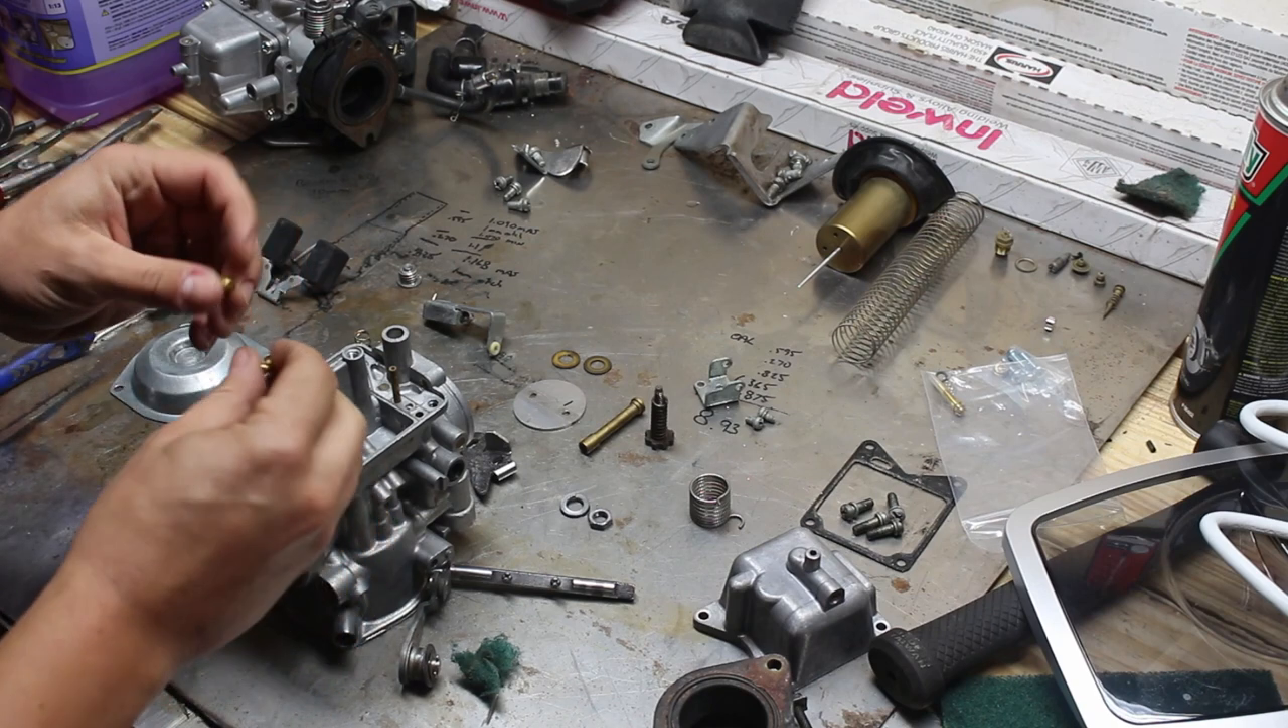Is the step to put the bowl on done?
No.